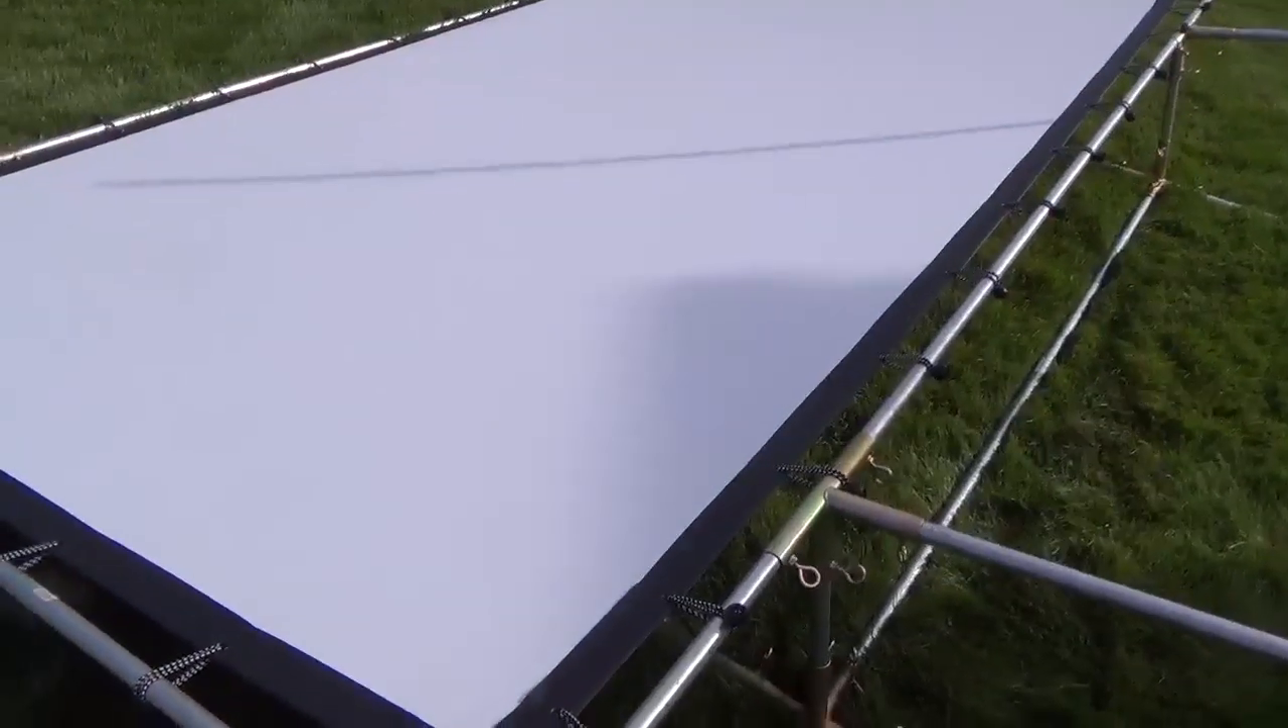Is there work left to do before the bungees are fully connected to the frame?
No.